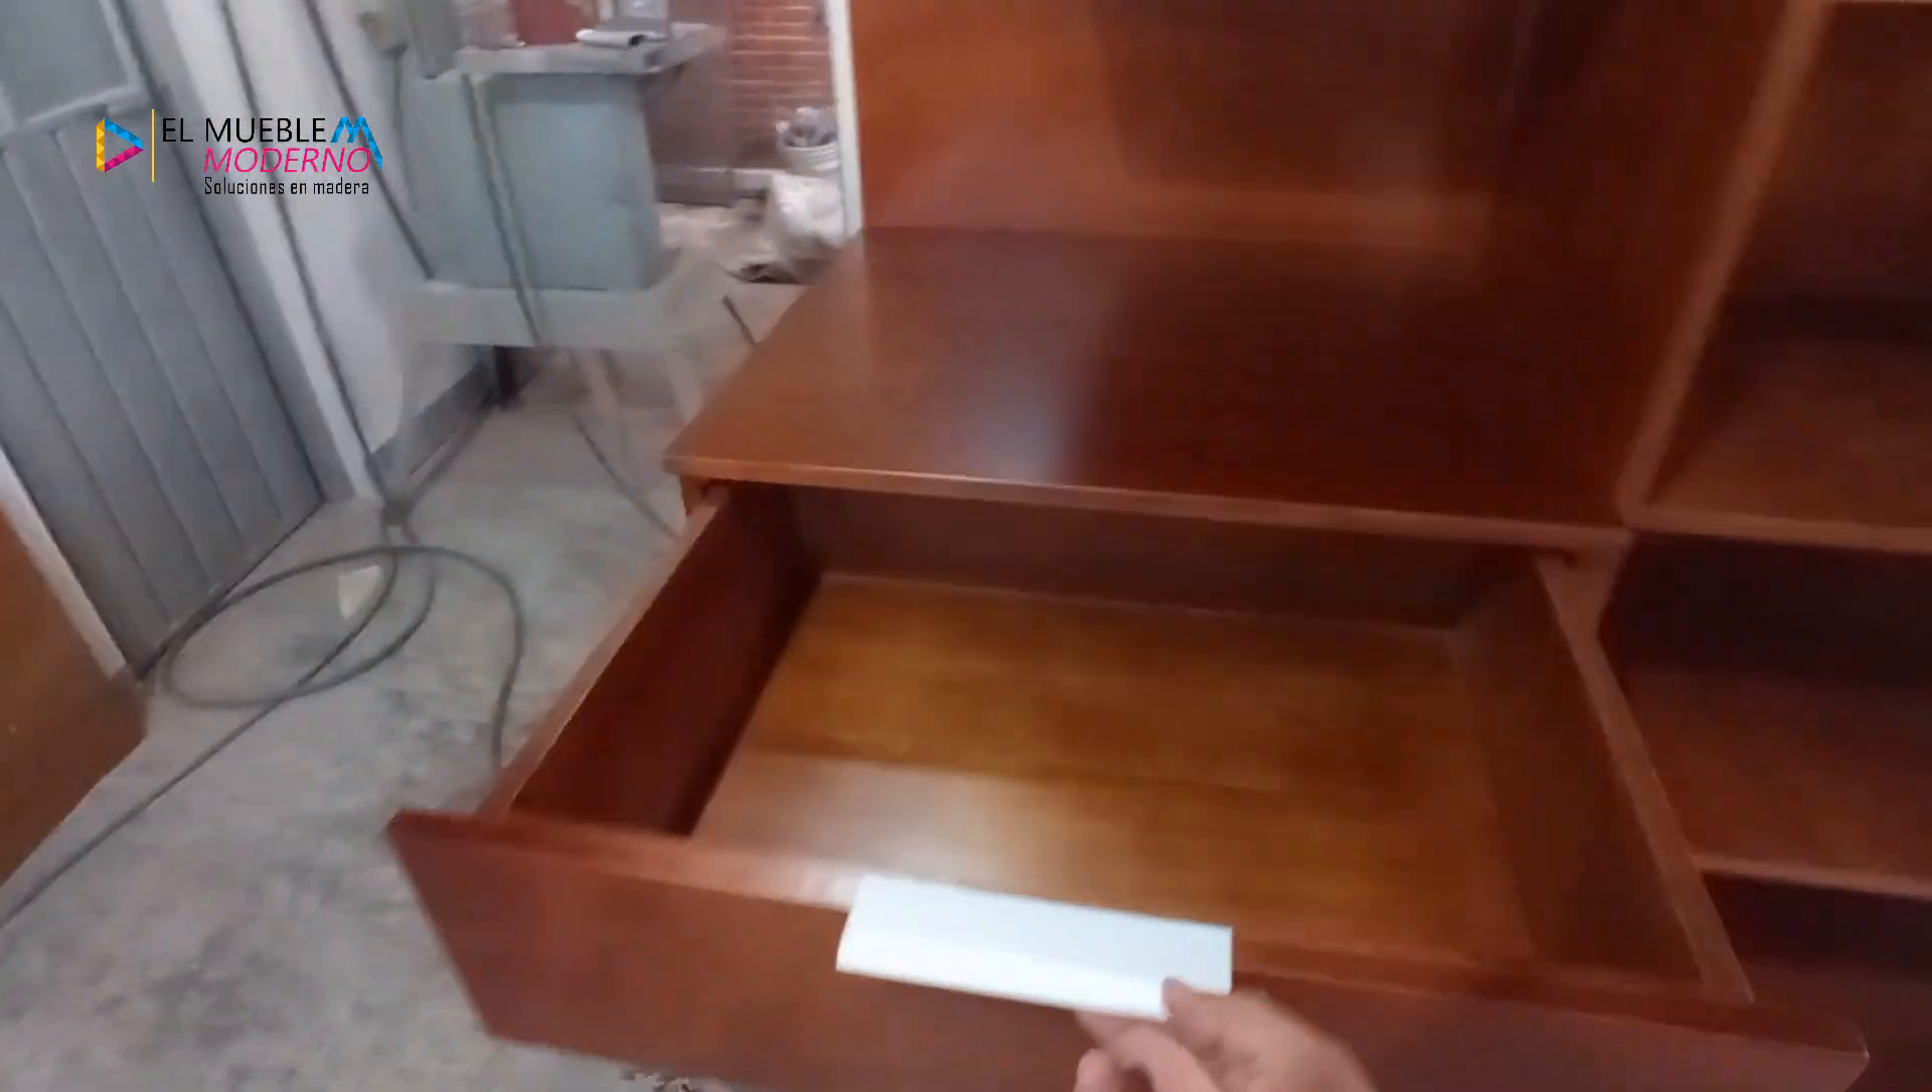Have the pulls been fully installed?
Yes.